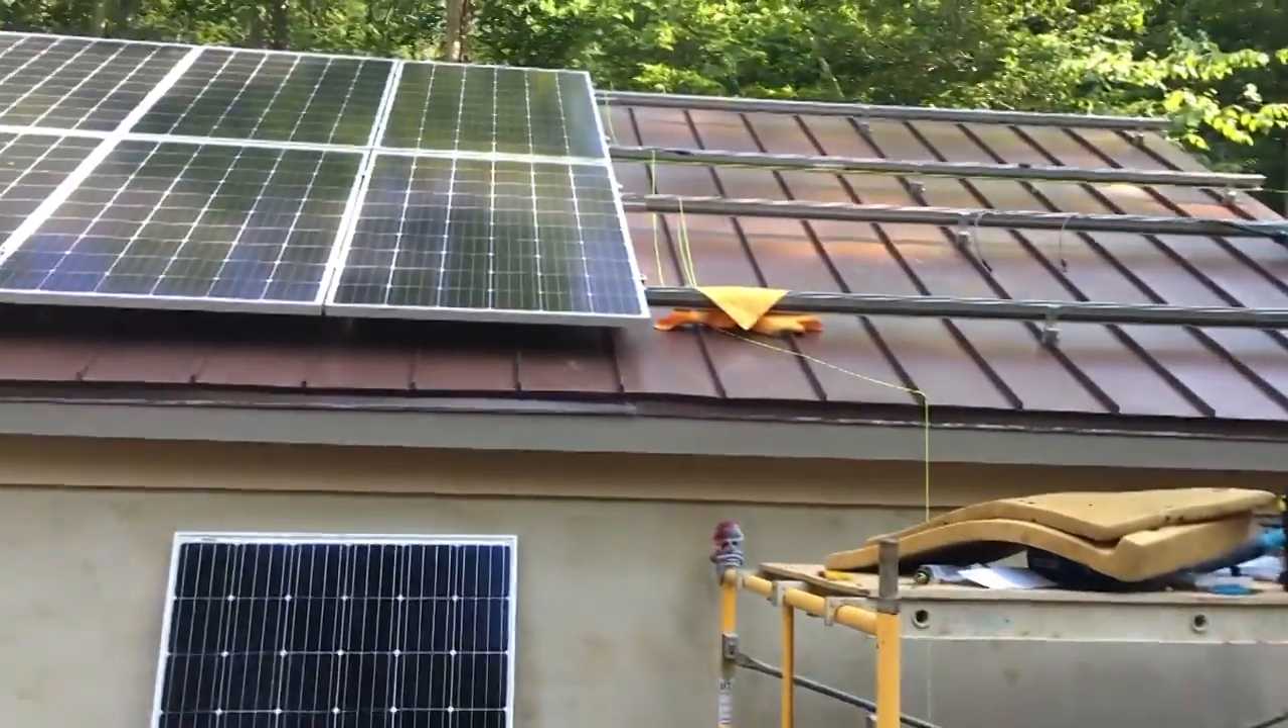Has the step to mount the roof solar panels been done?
No.